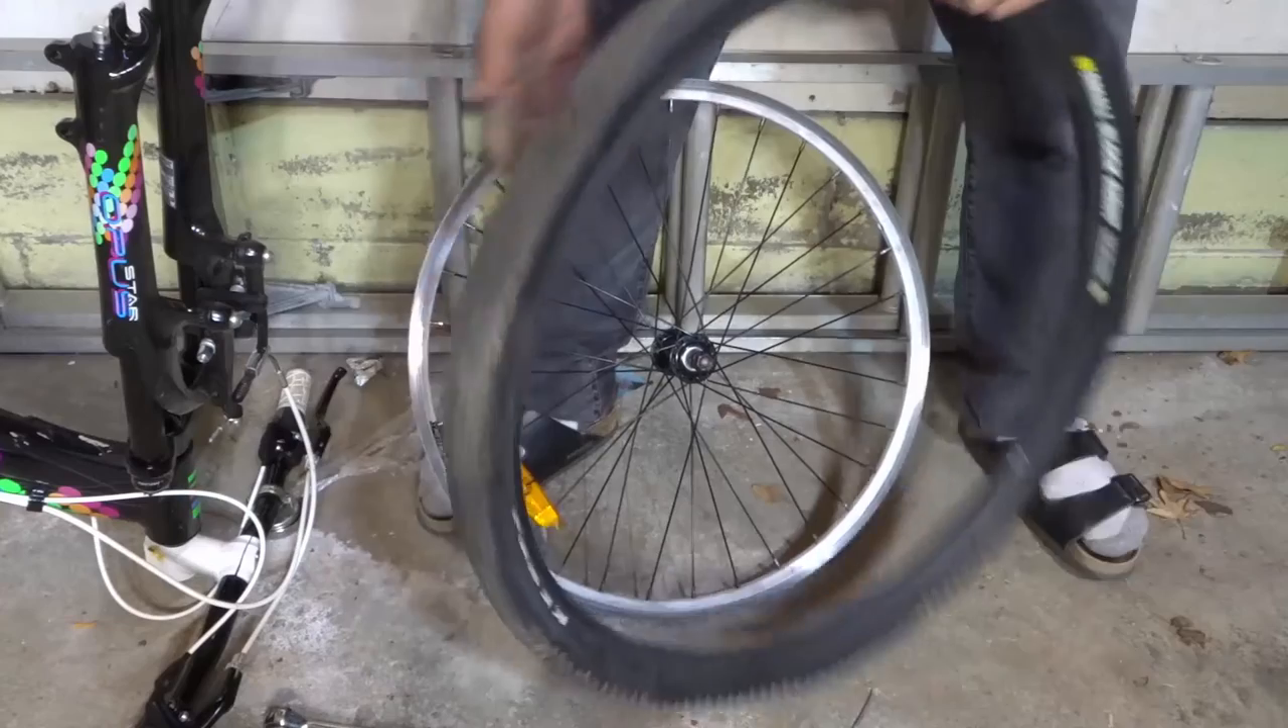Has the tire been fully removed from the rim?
Yes.